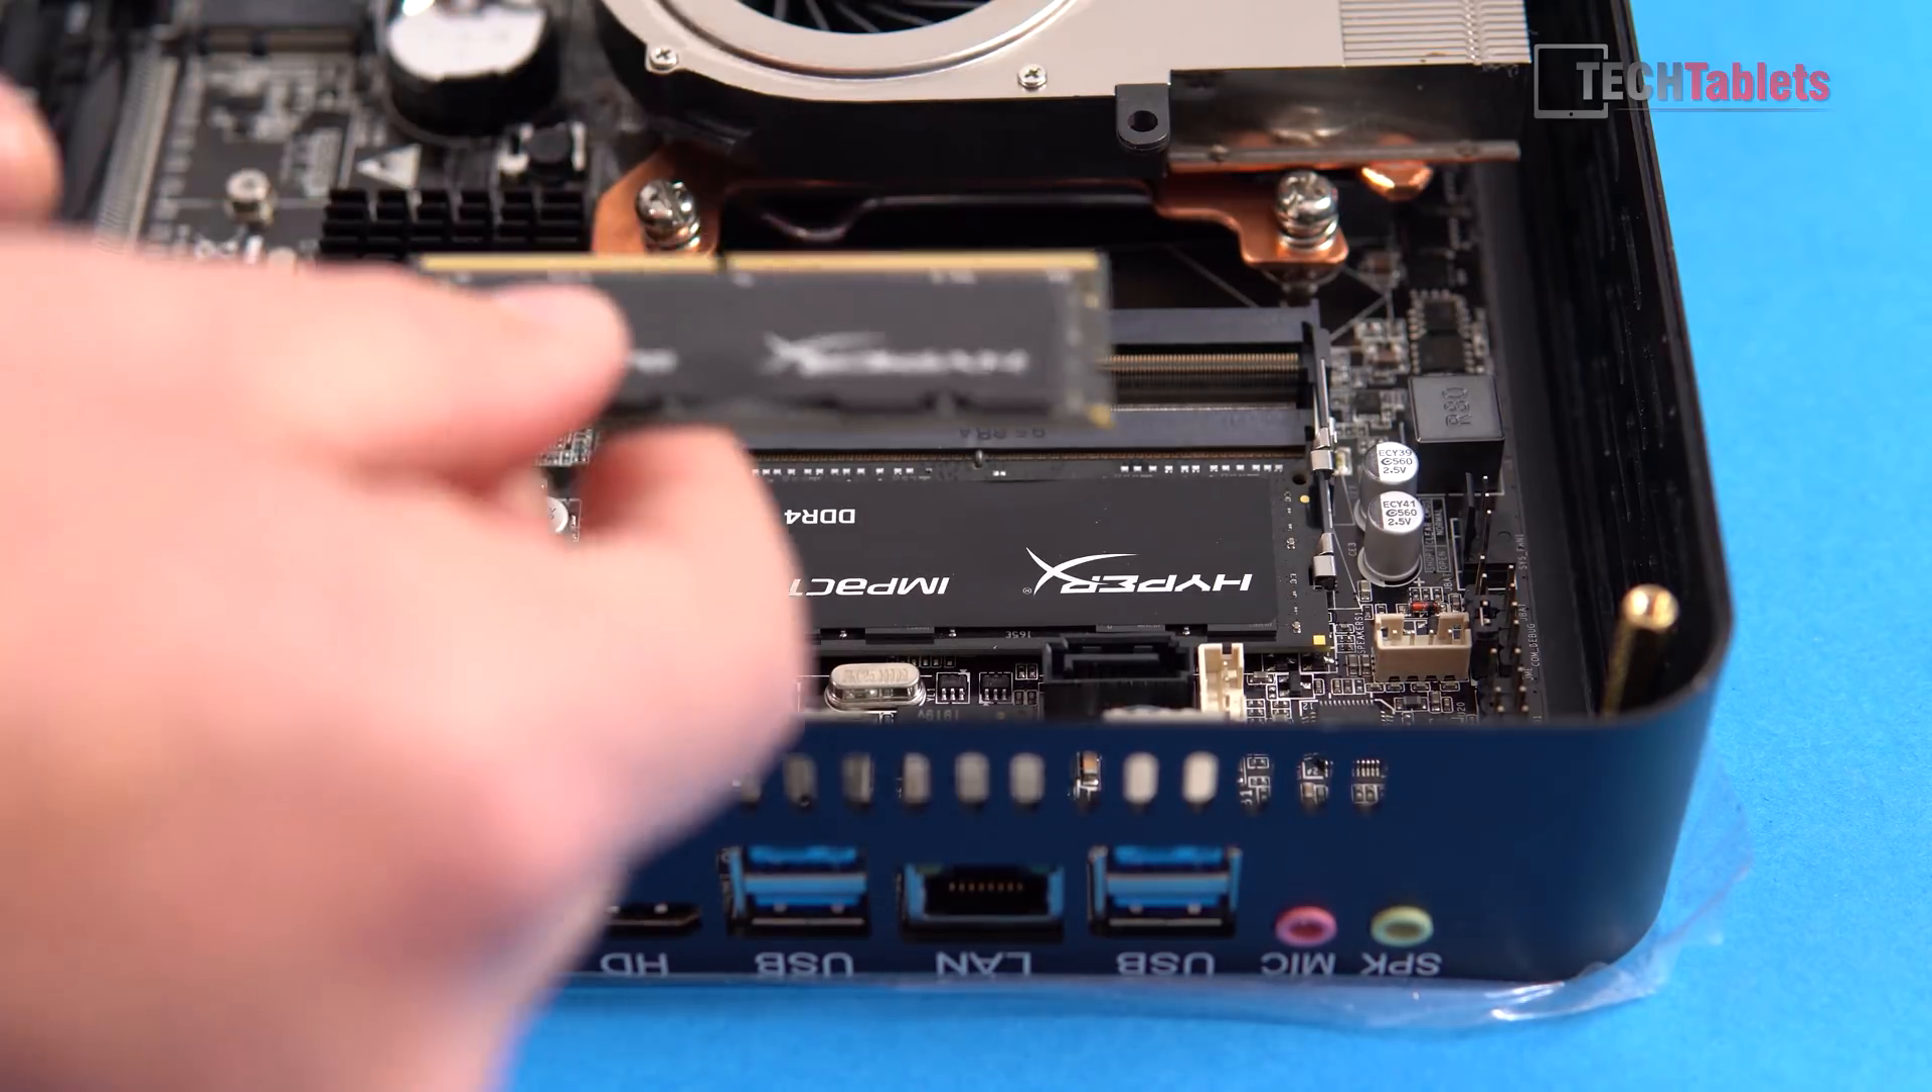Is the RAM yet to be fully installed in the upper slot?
Yes.